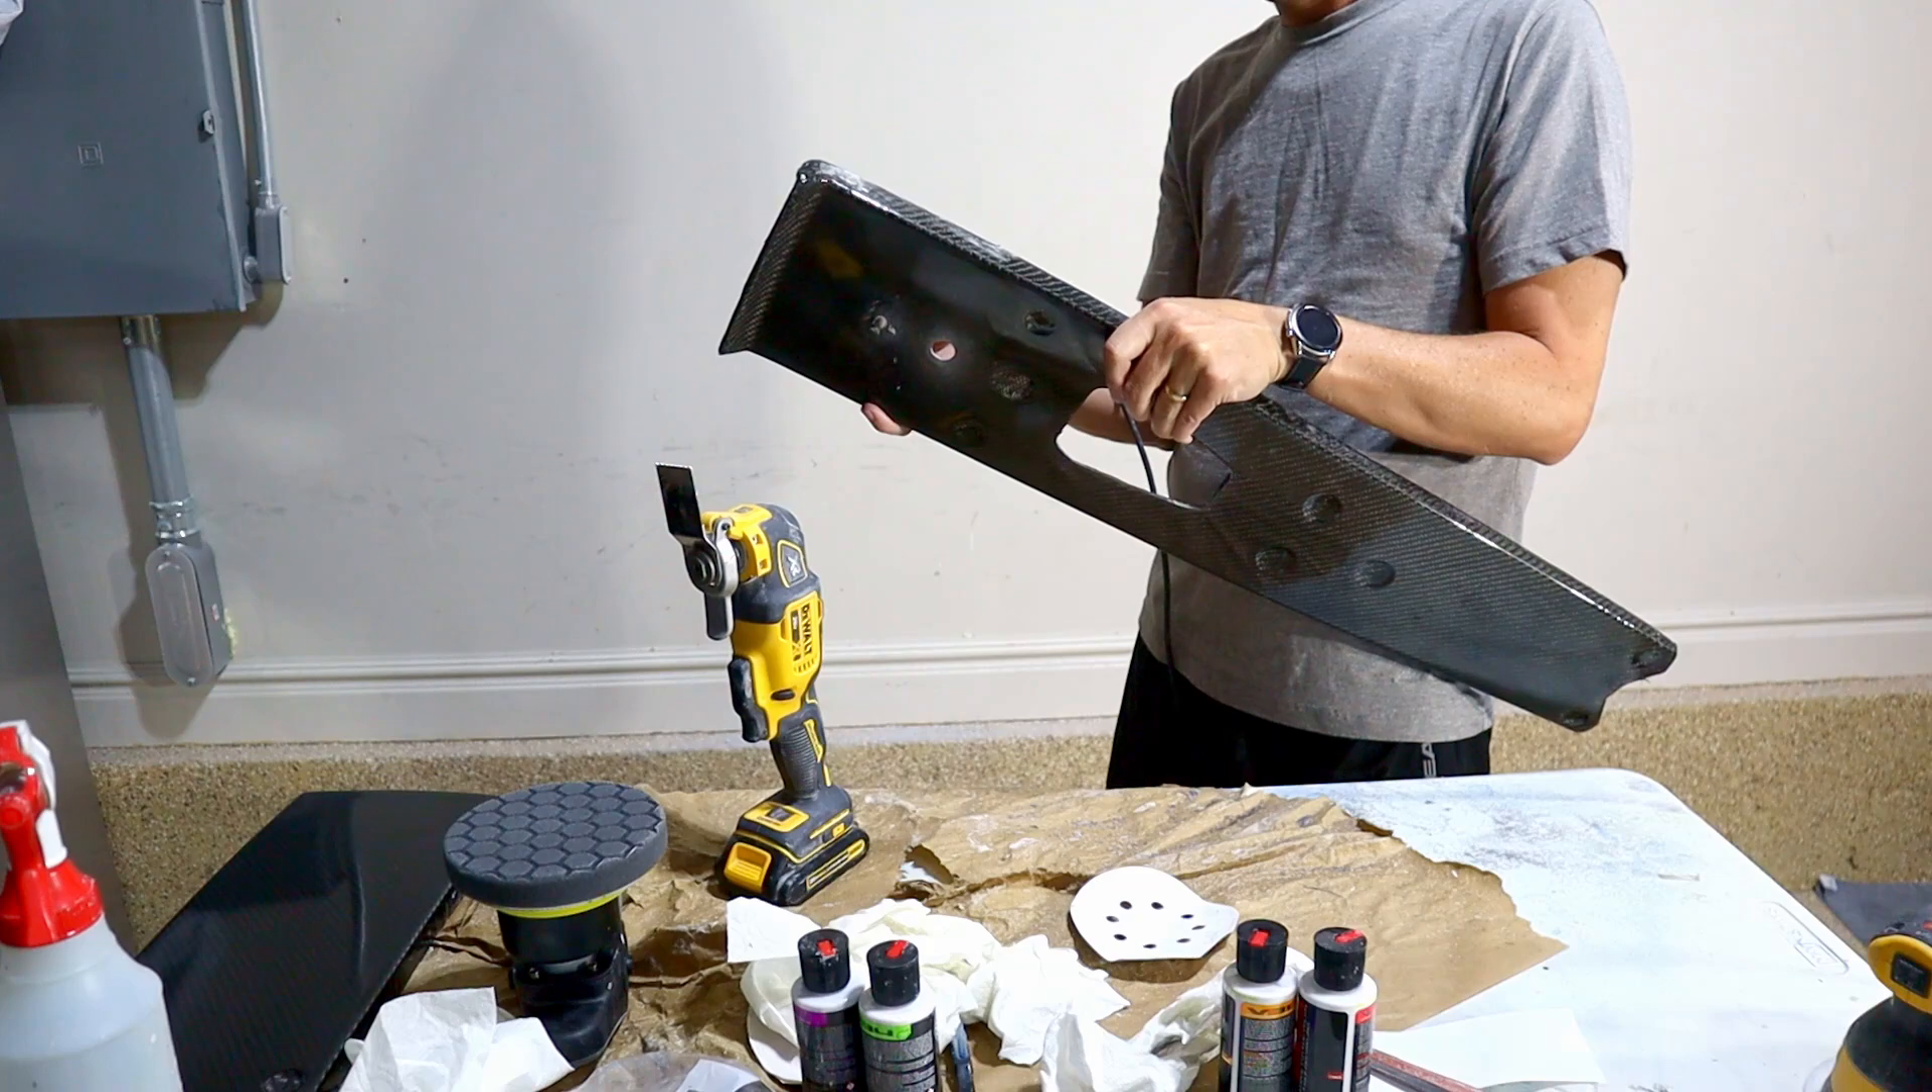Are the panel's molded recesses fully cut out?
No.